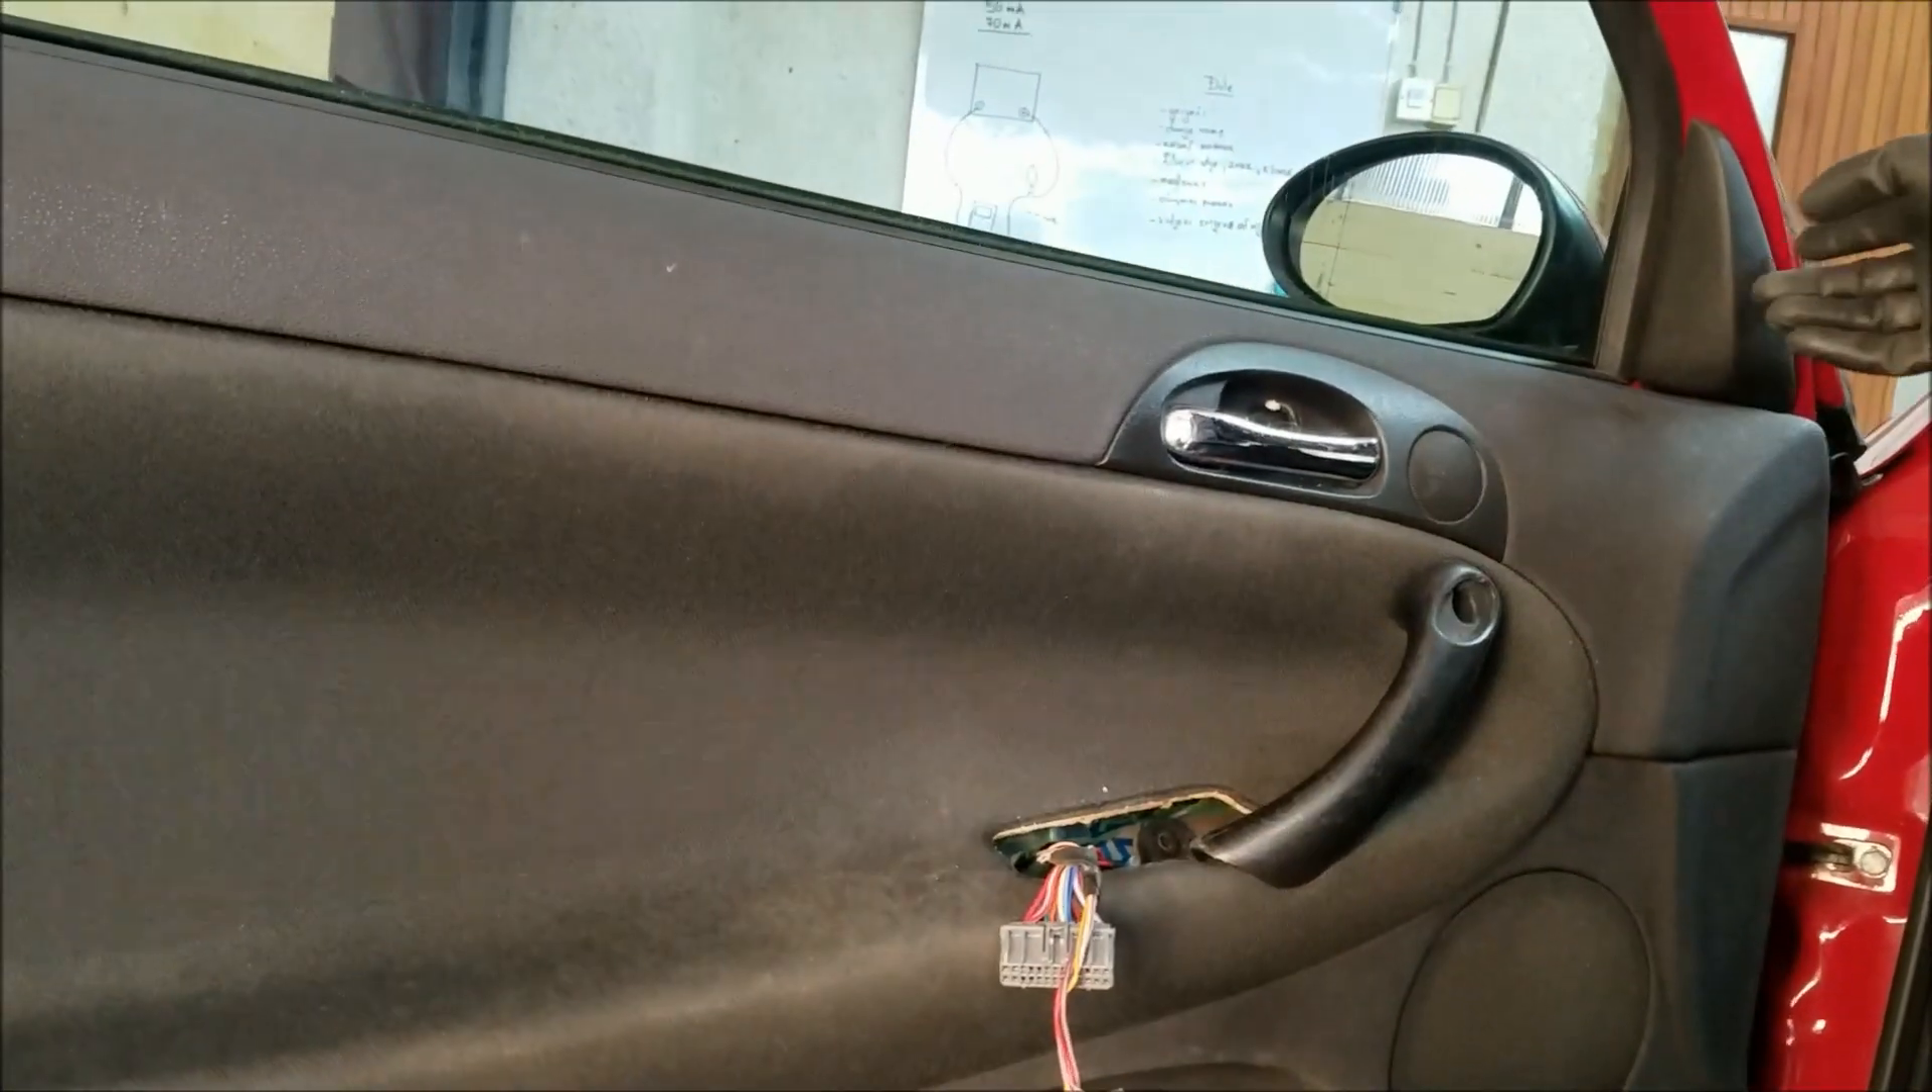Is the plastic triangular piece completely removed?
No.